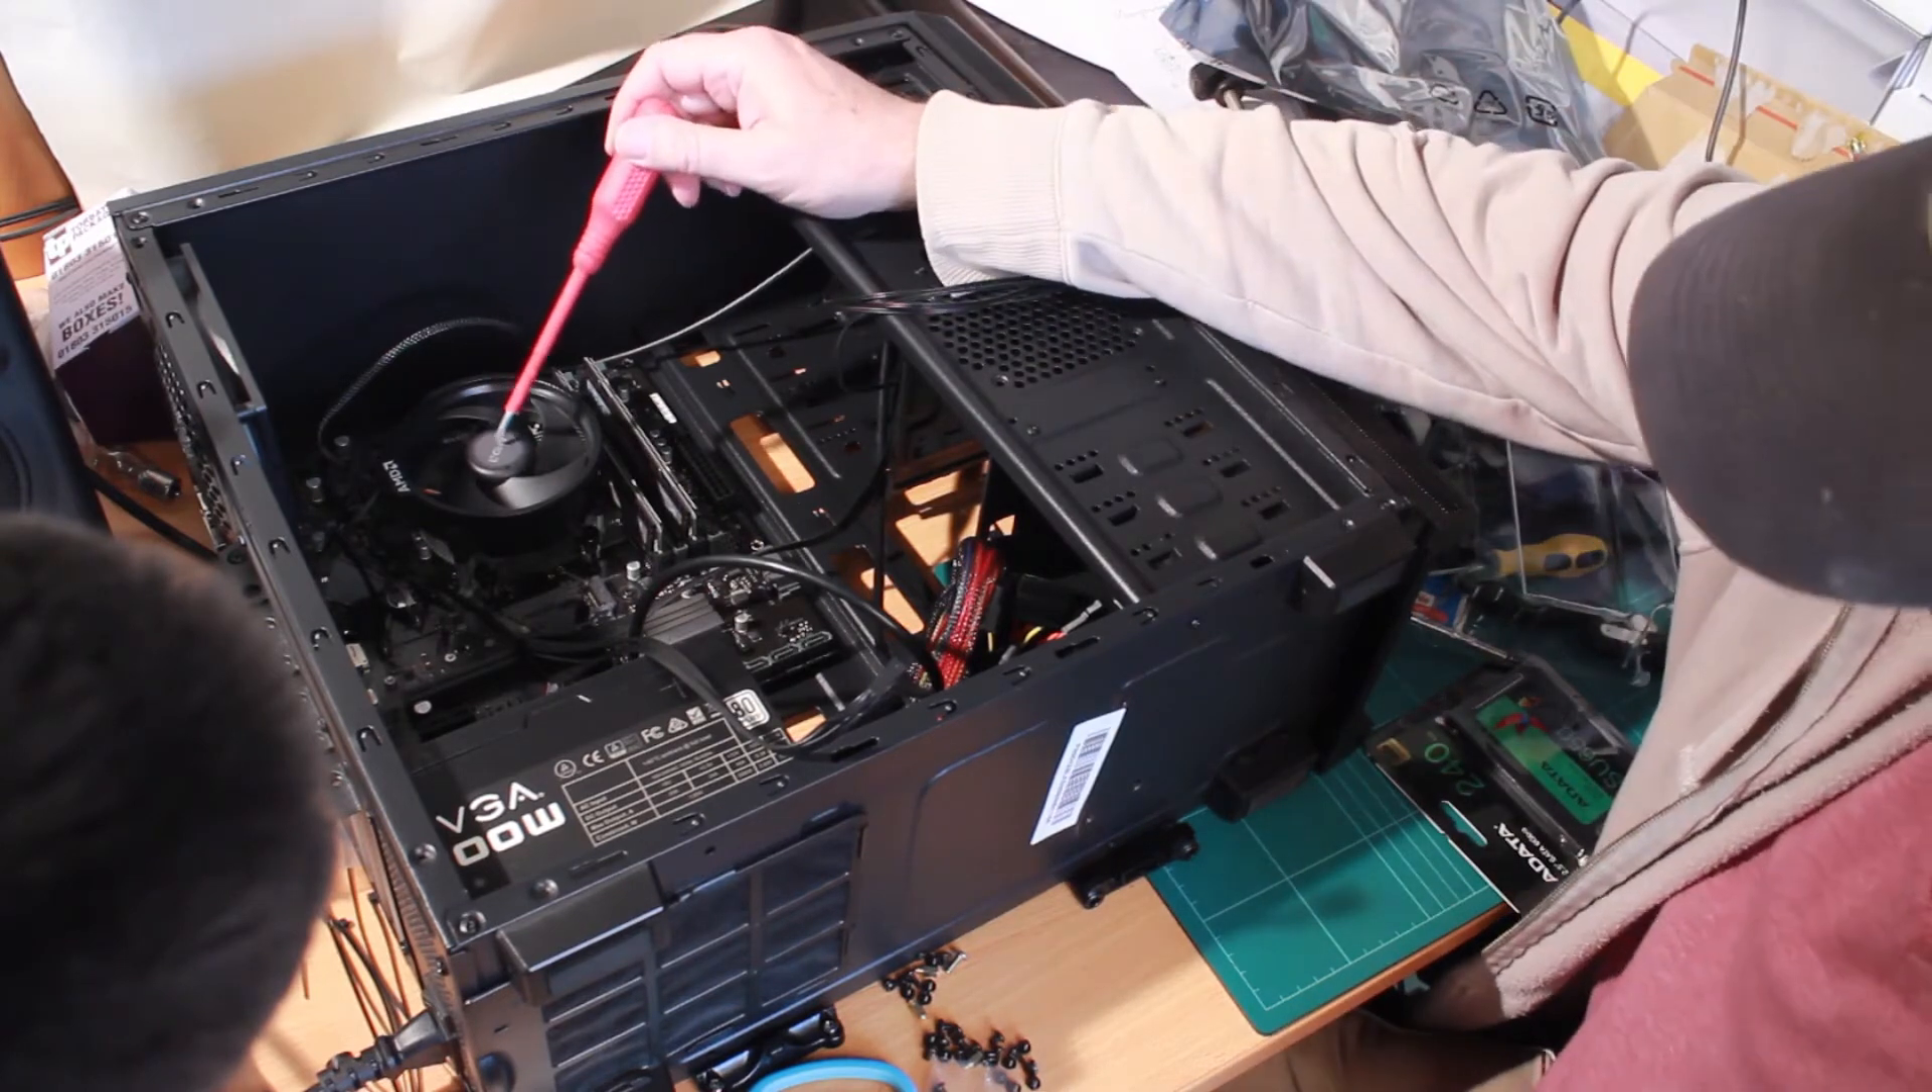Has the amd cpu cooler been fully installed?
Yes.